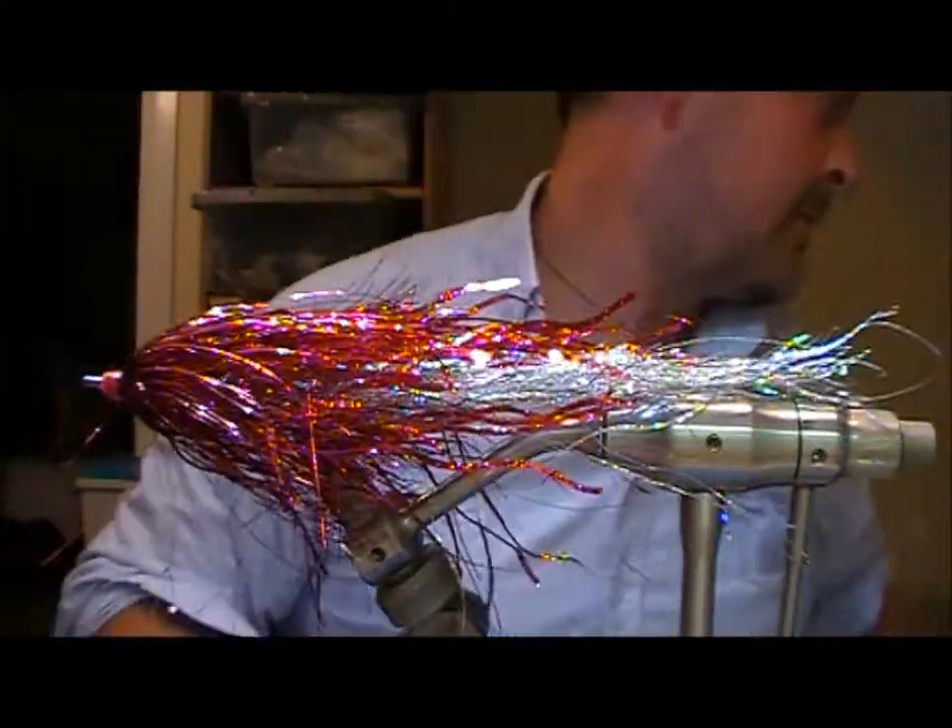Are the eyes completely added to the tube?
No.